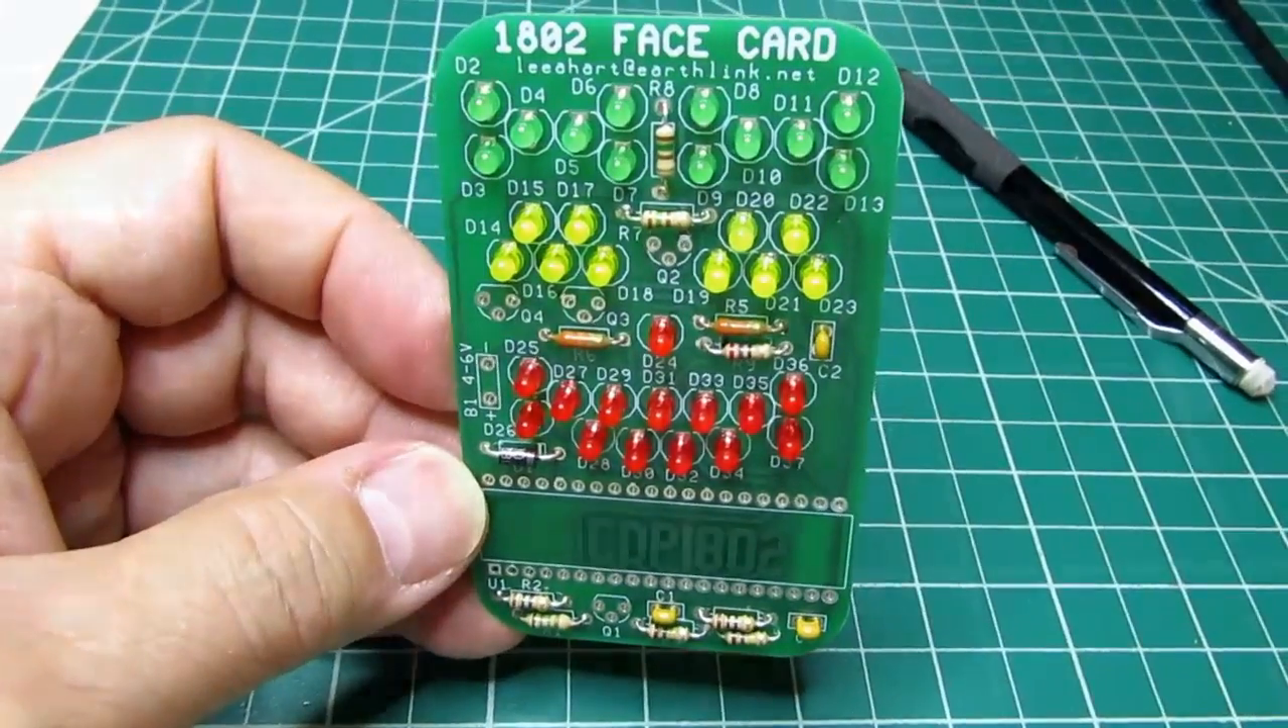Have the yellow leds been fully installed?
Yes.